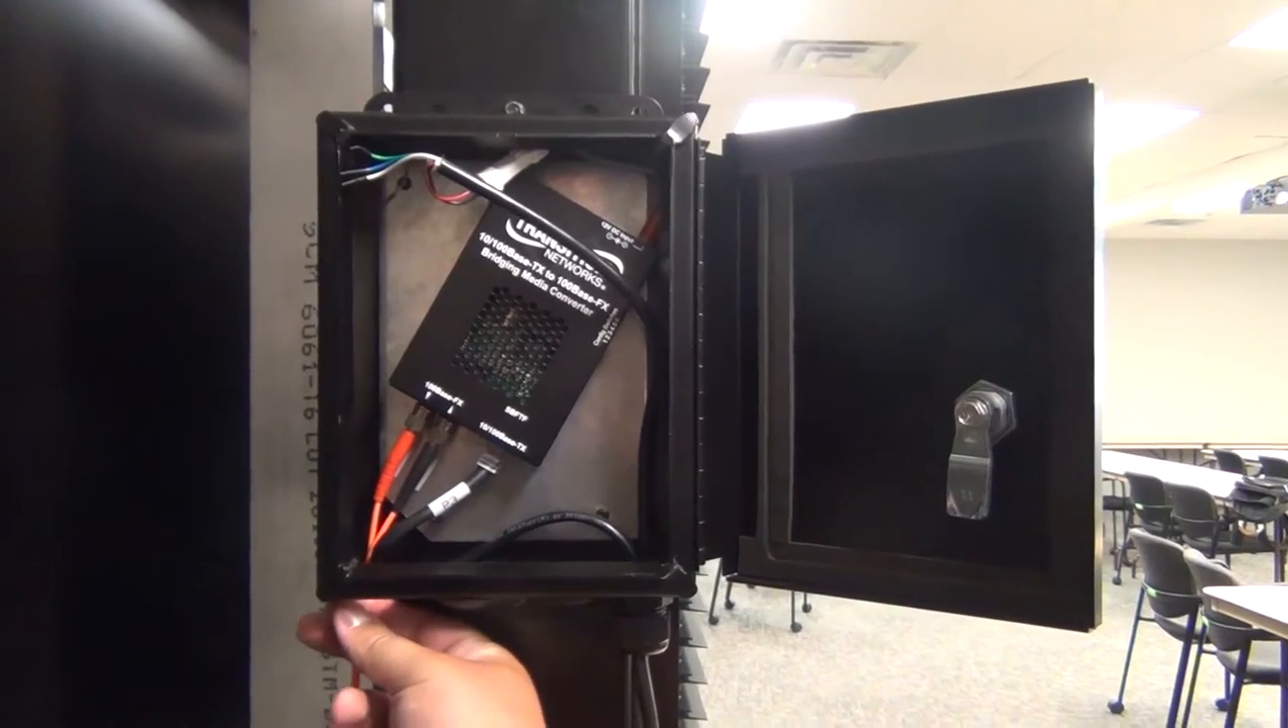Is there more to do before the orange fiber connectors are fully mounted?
No.